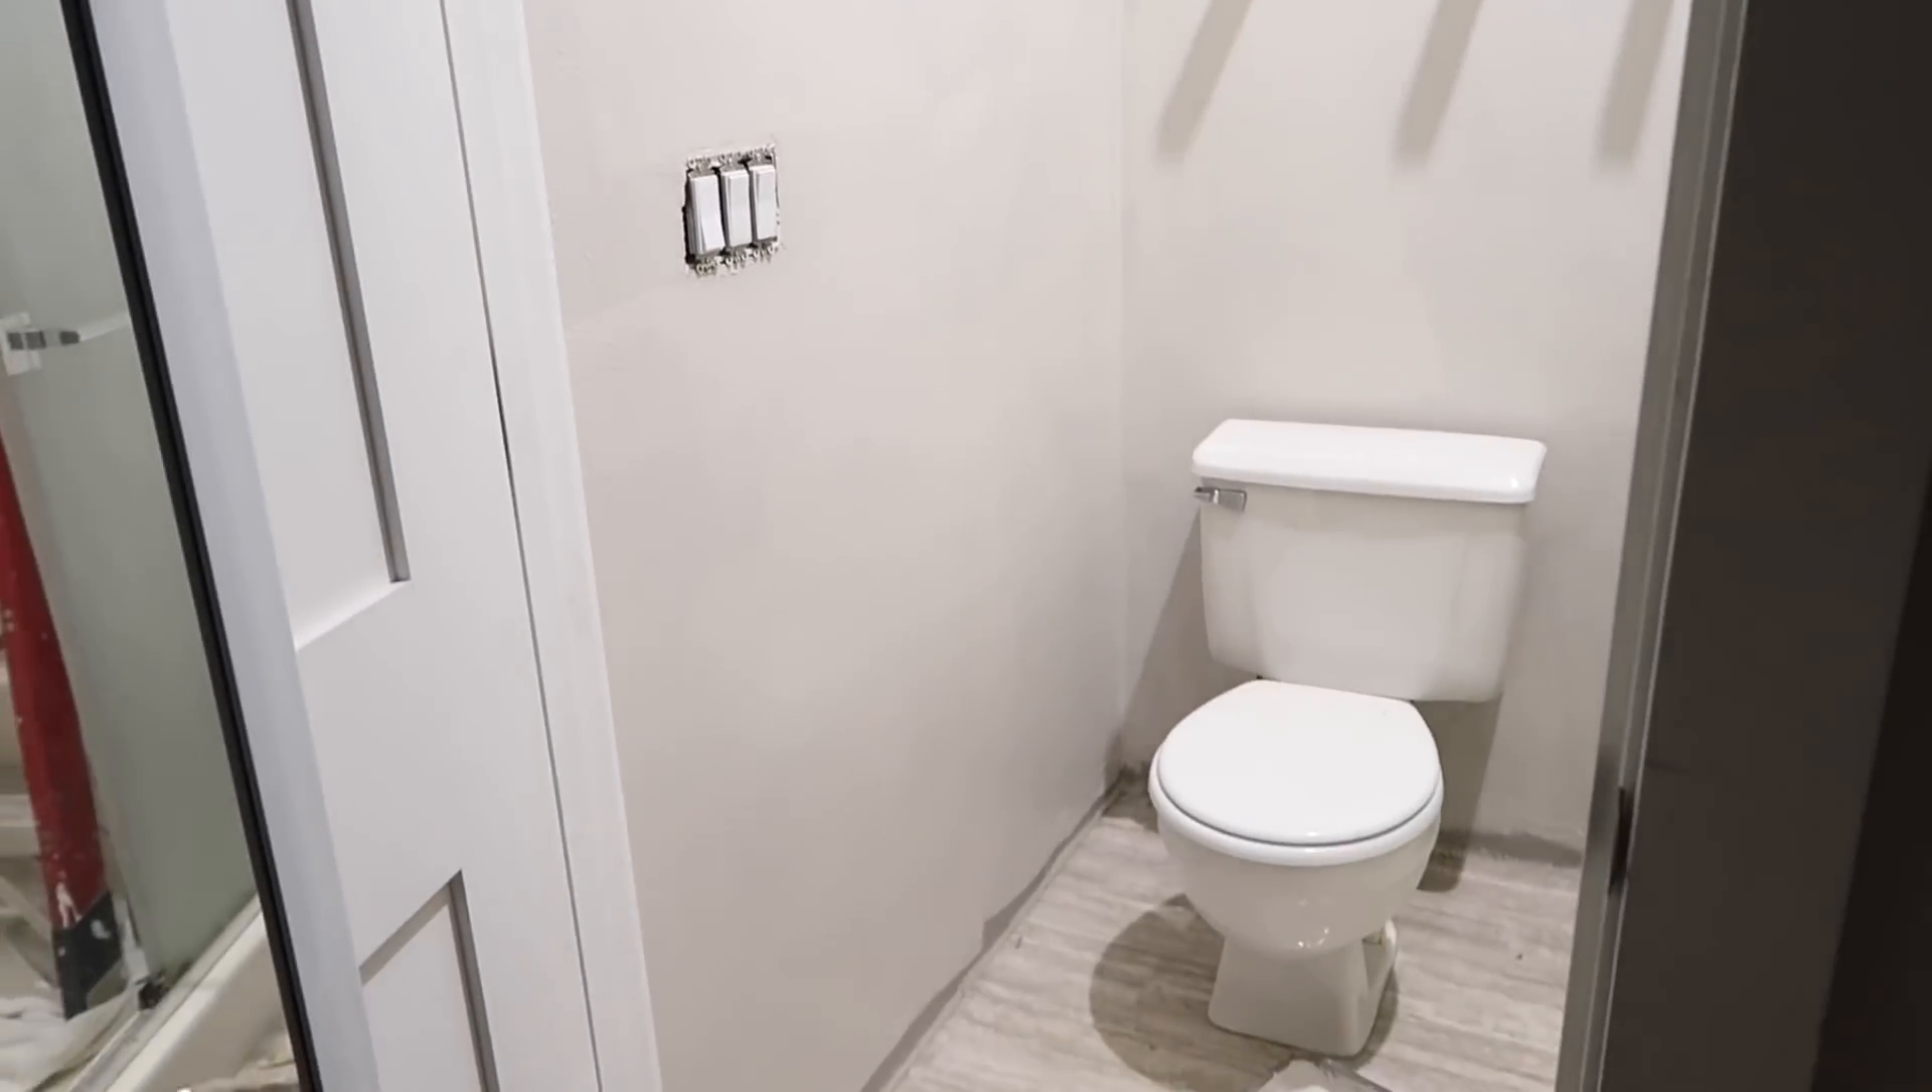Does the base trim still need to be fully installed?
Yes.